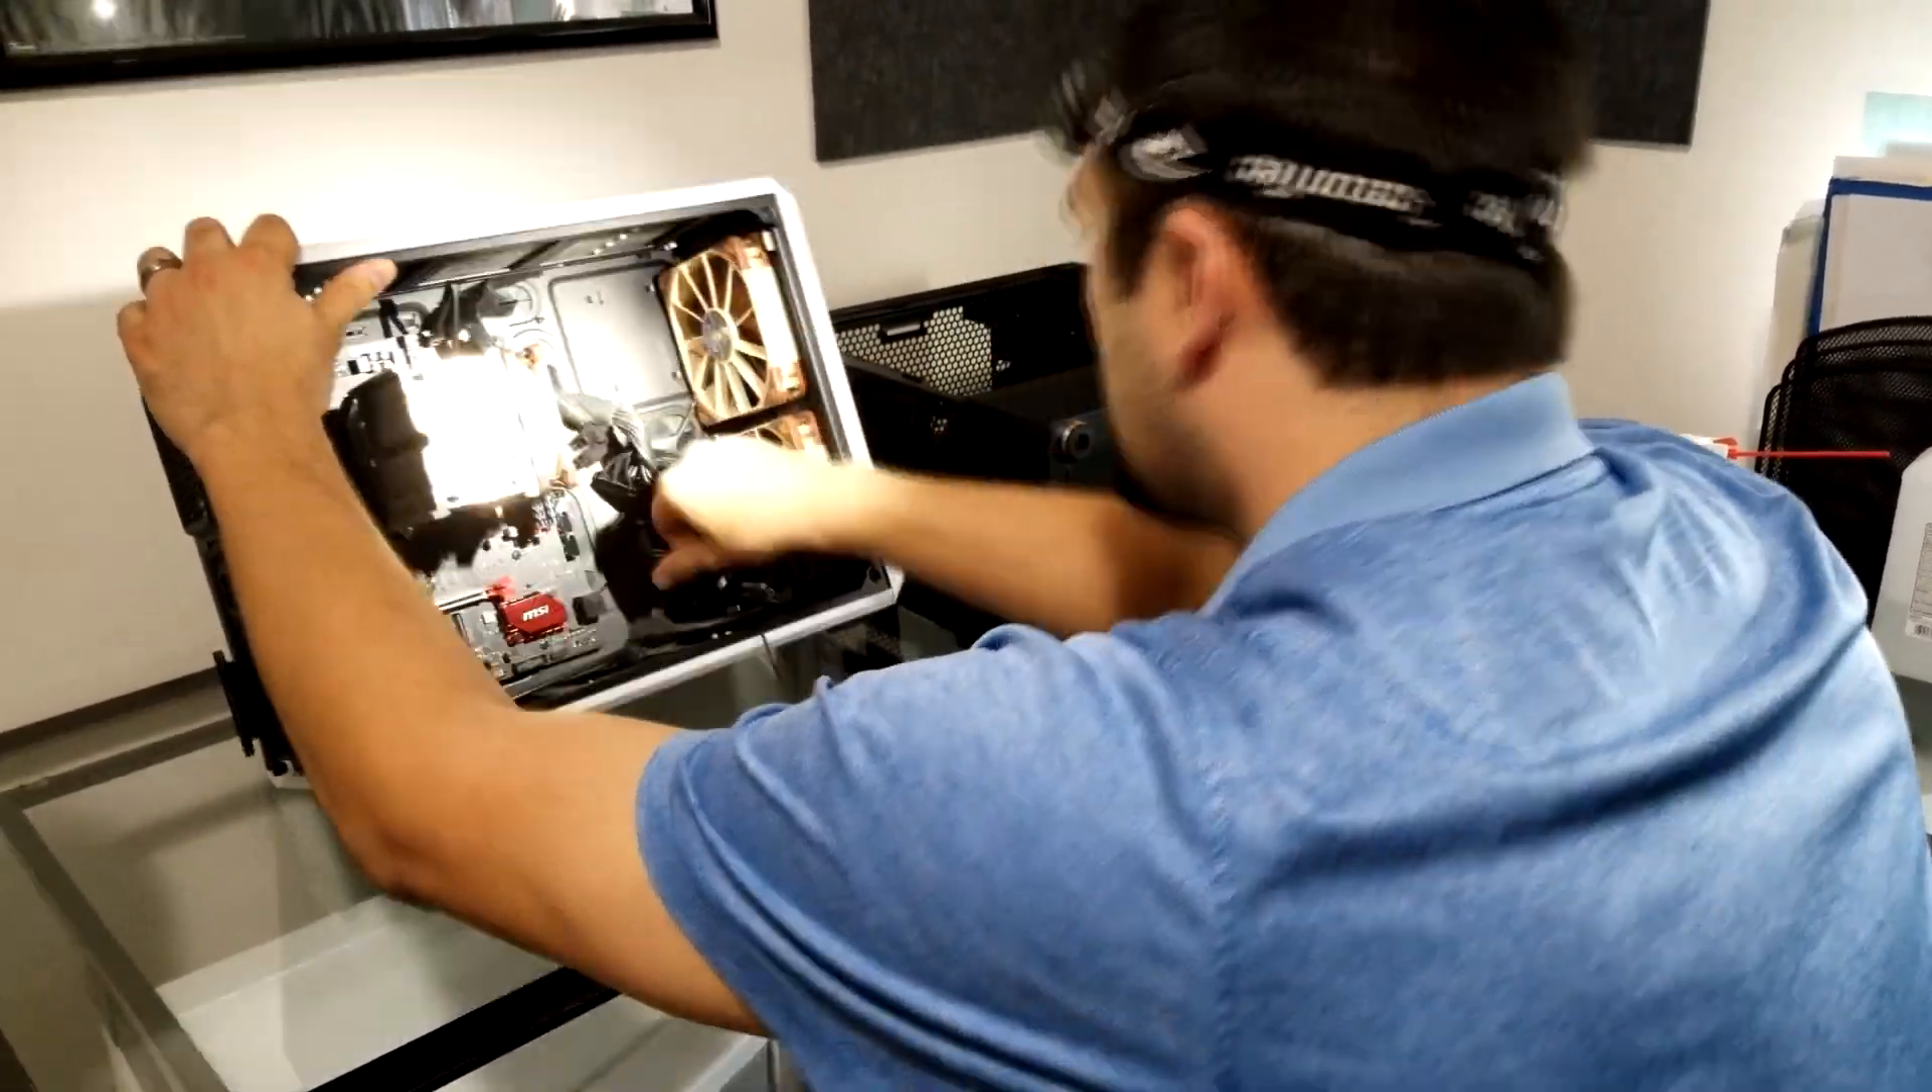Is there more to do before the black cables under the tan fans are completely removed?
Yes.